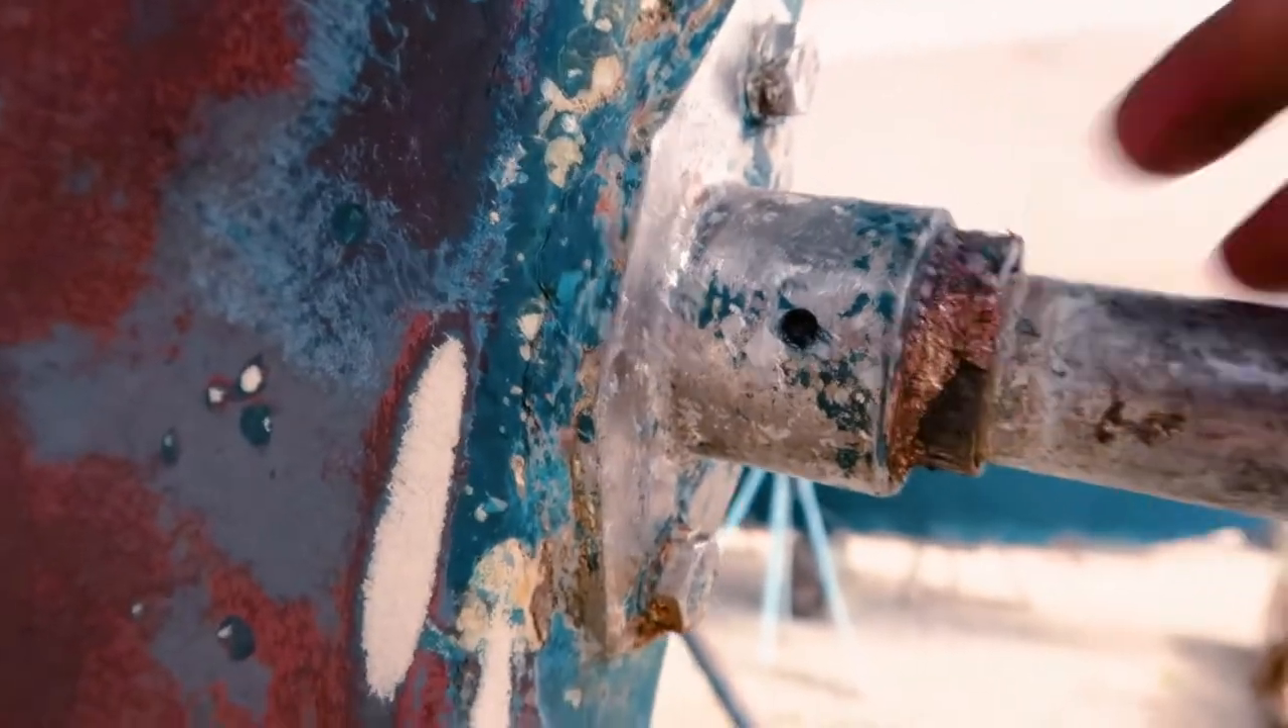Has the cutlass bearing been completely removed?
No.